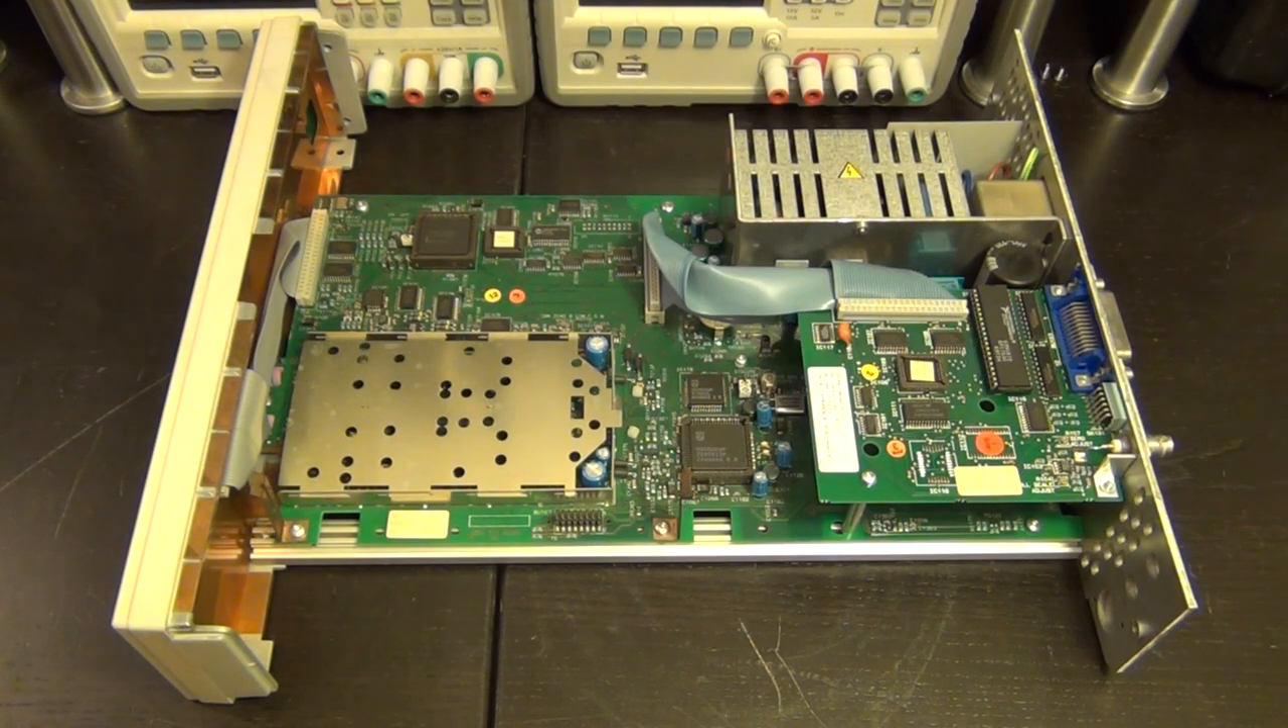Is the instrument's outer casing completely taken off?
Yes.